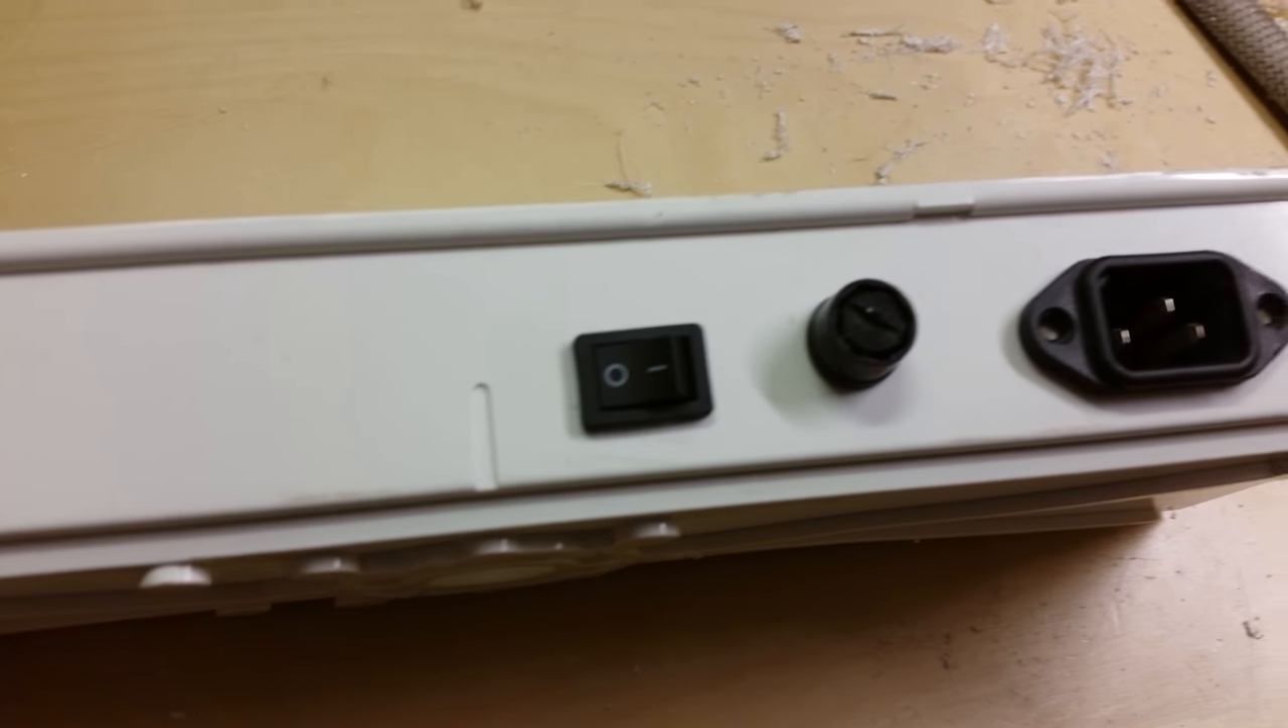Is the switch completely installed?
Yes.